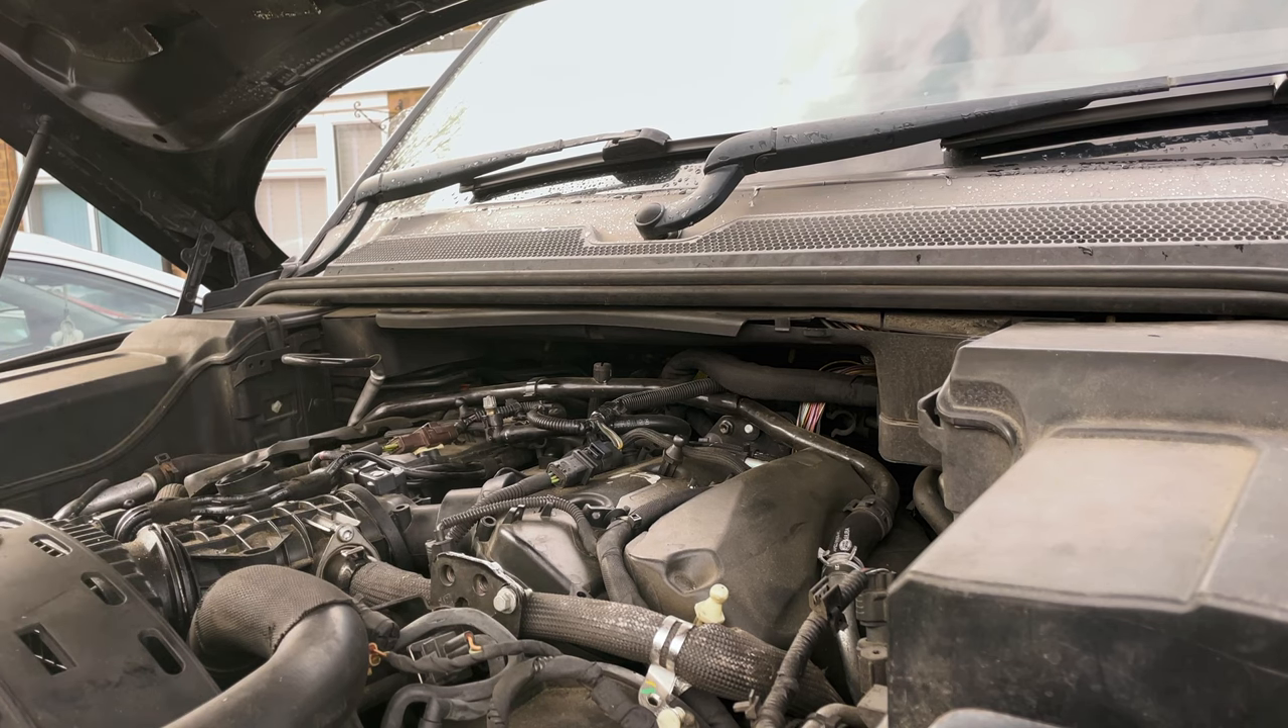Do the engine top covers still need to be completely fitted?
Yes.